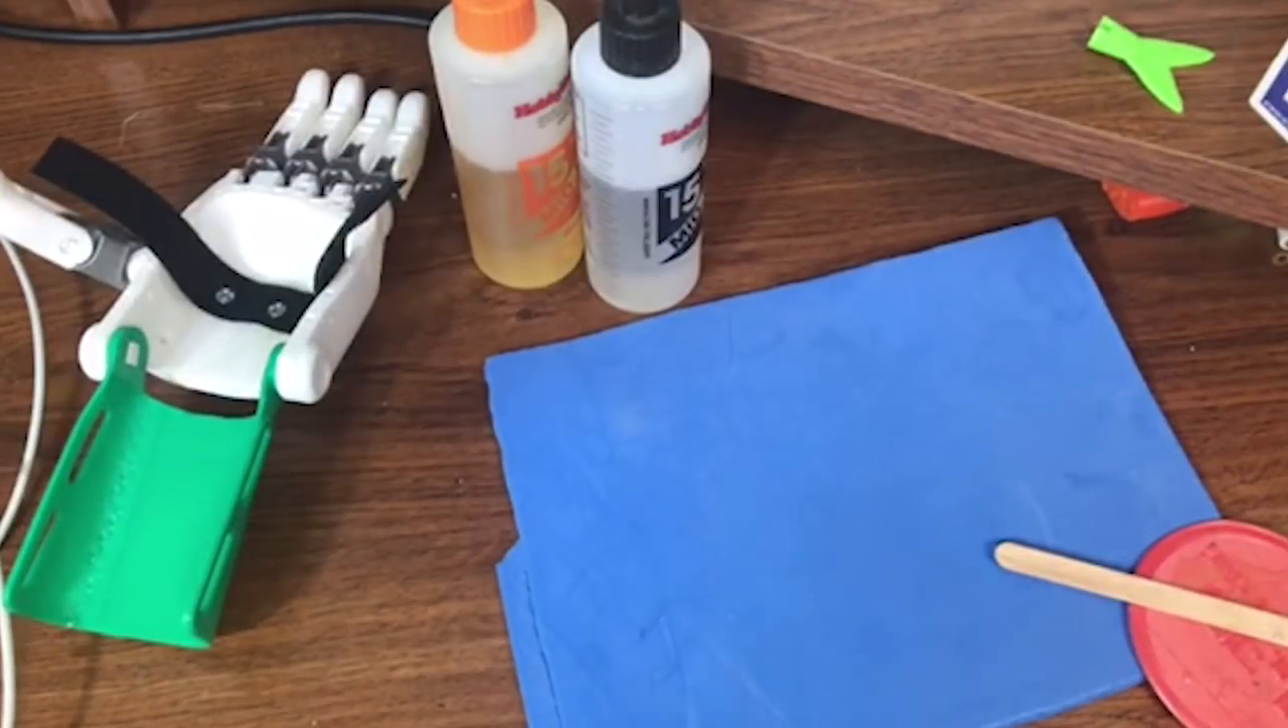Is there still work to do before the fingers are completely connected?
No.